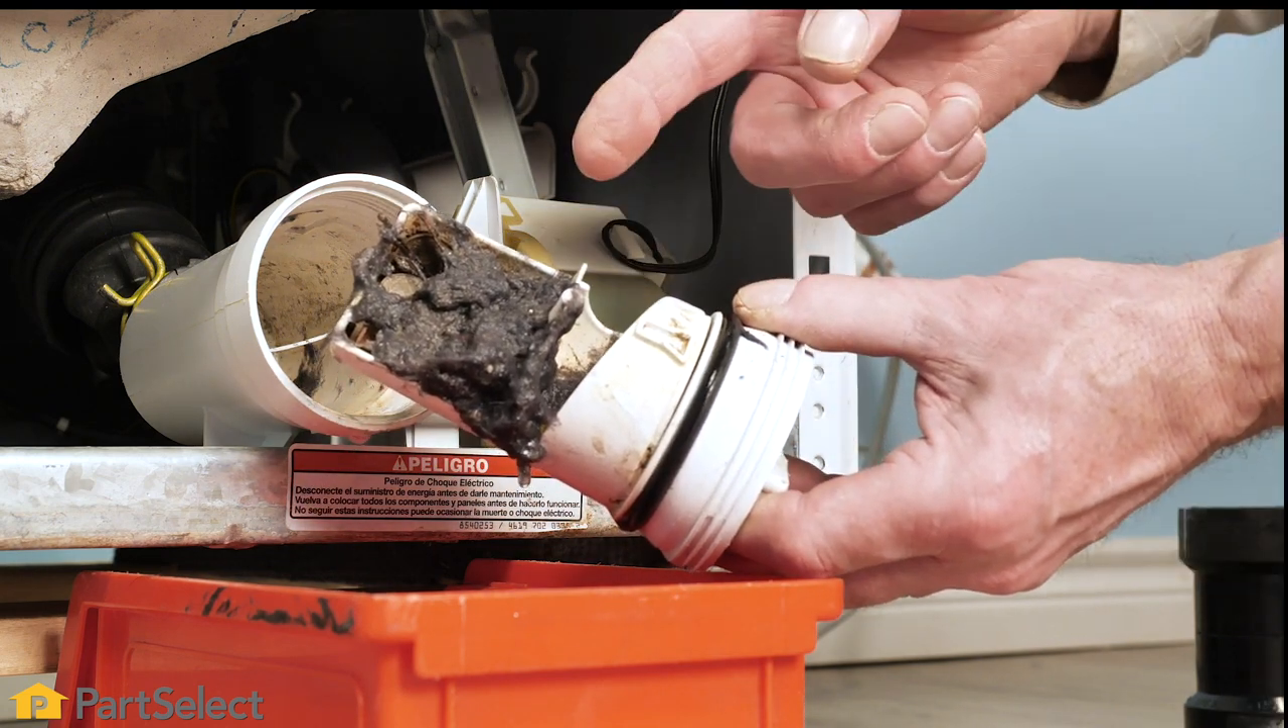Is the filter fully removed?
Yes.